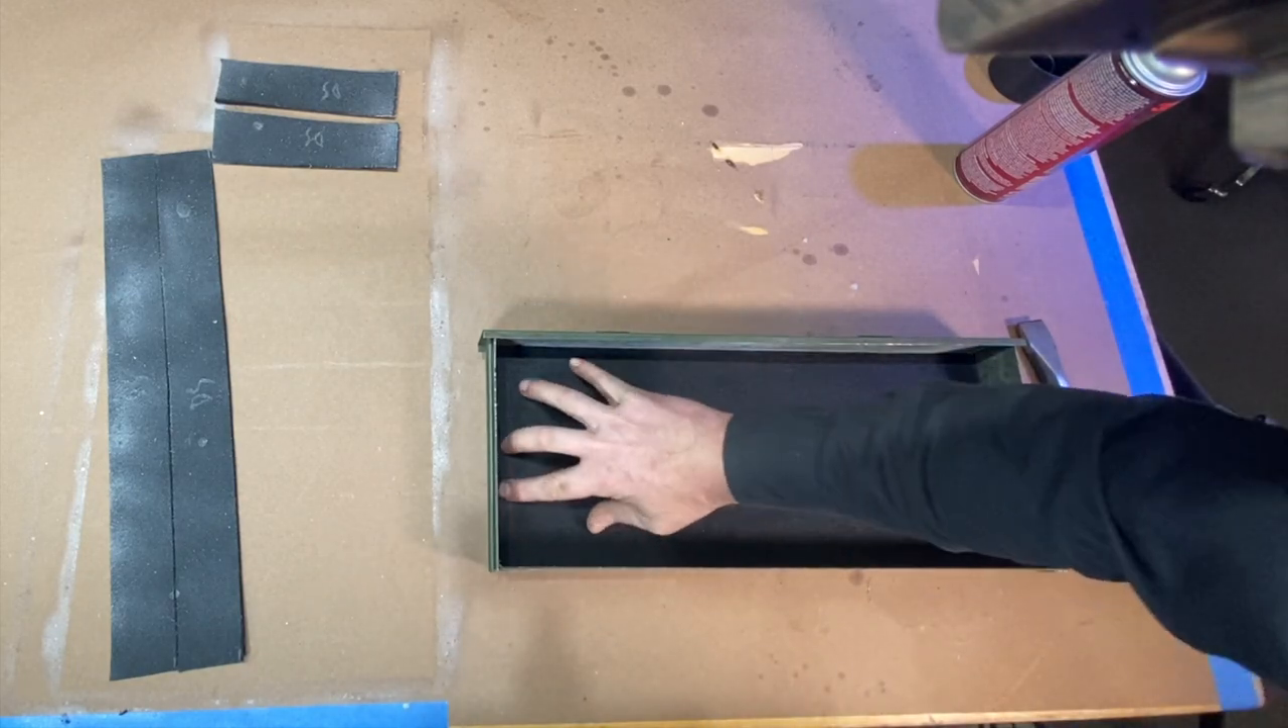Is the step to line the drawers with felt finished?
No.